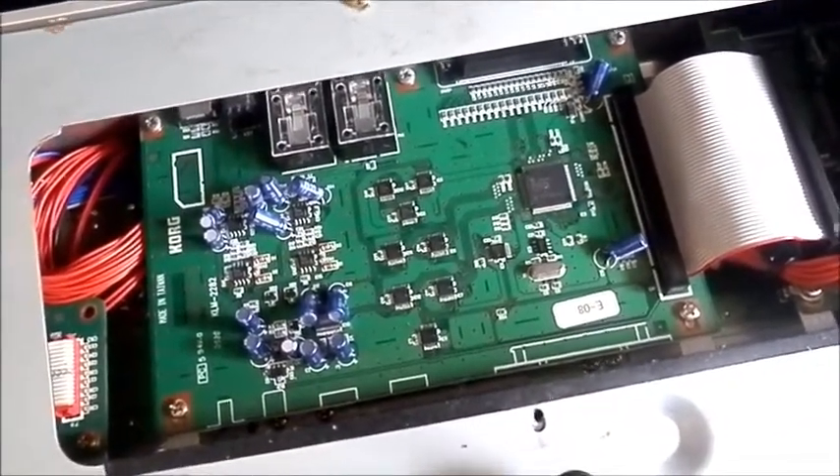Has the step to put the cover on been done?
No.